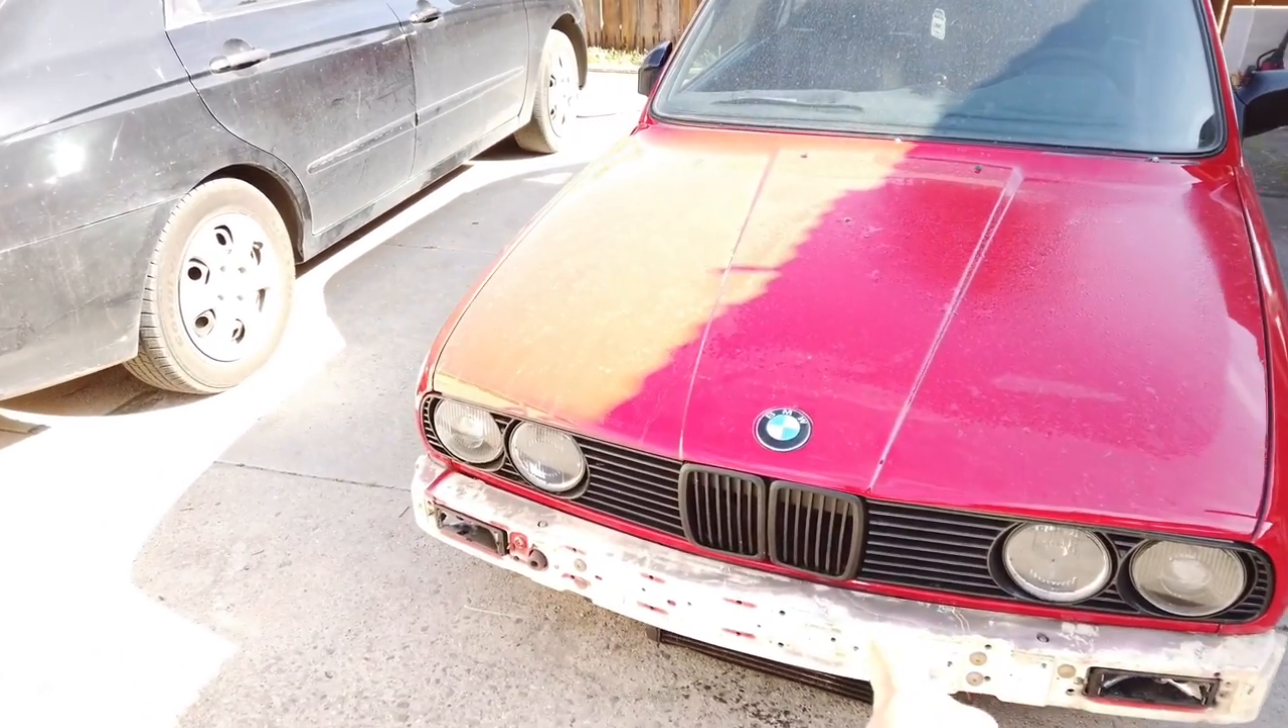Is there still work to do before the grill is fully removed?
Yes.